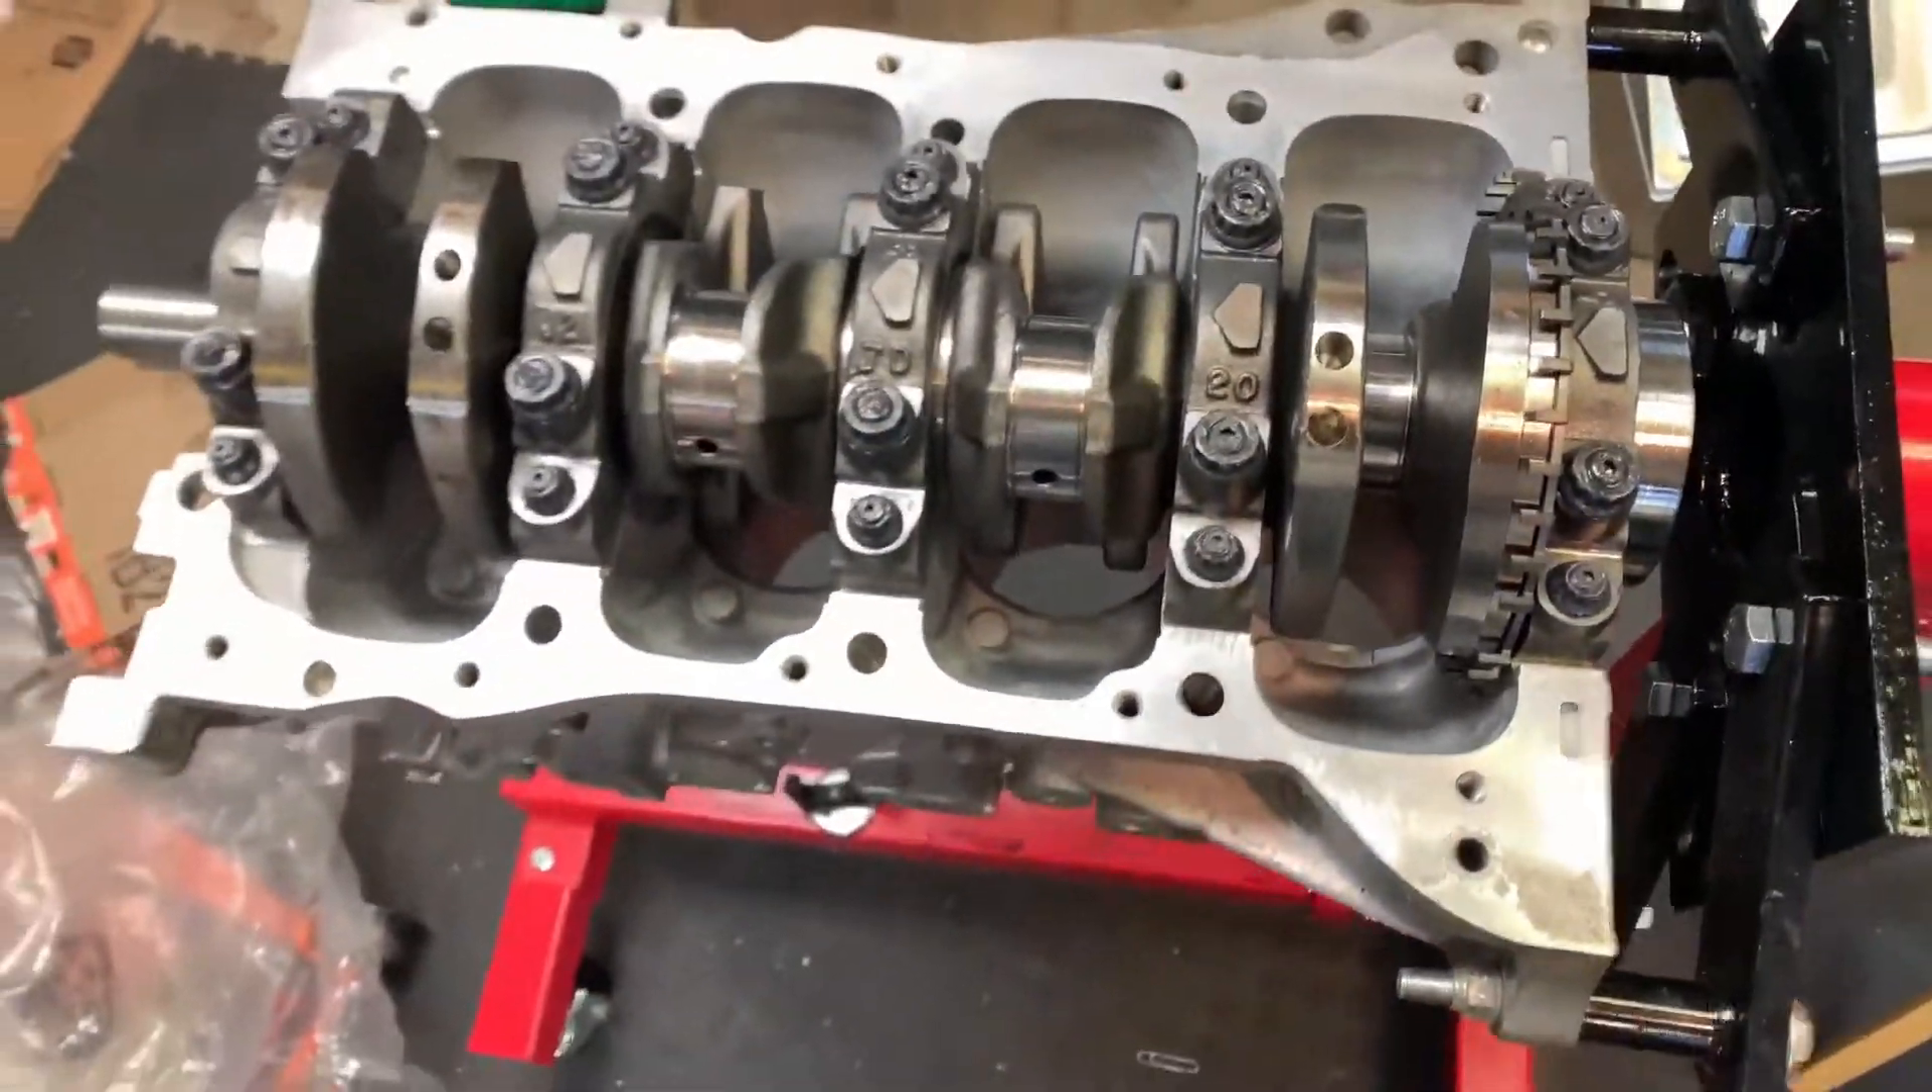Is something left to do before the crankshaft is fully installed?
No.